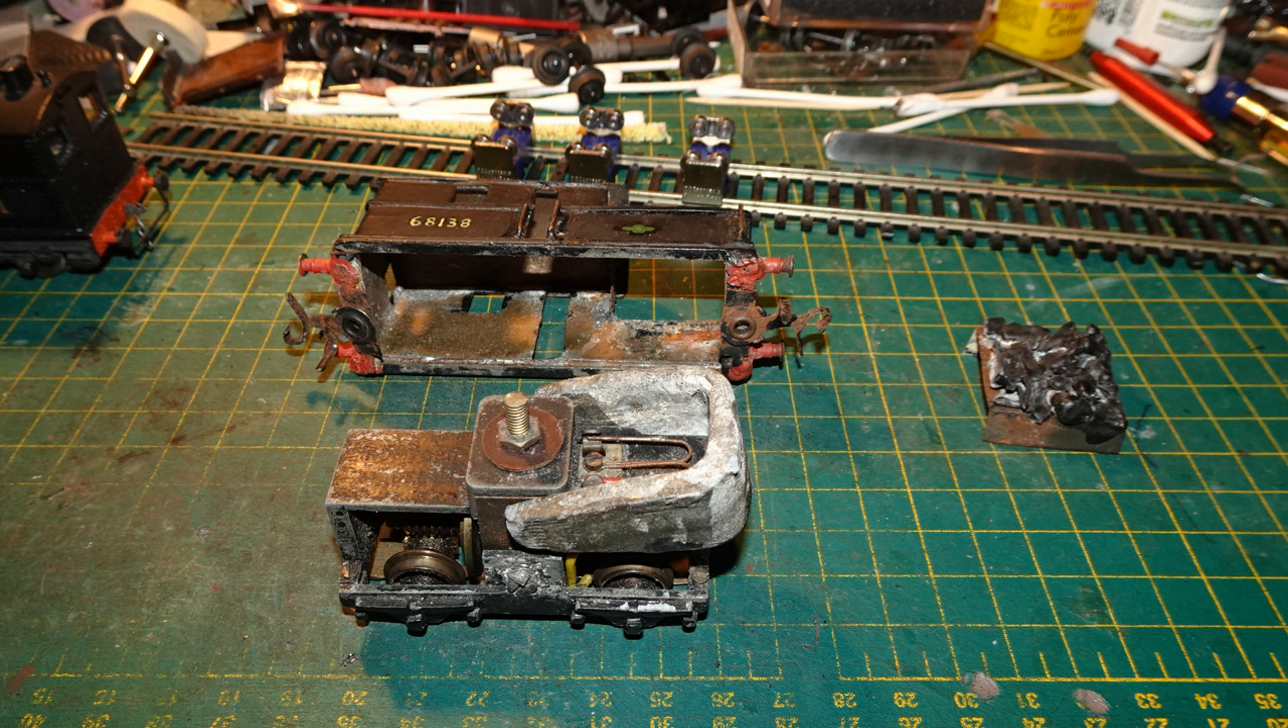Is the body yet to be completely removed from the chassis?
No.